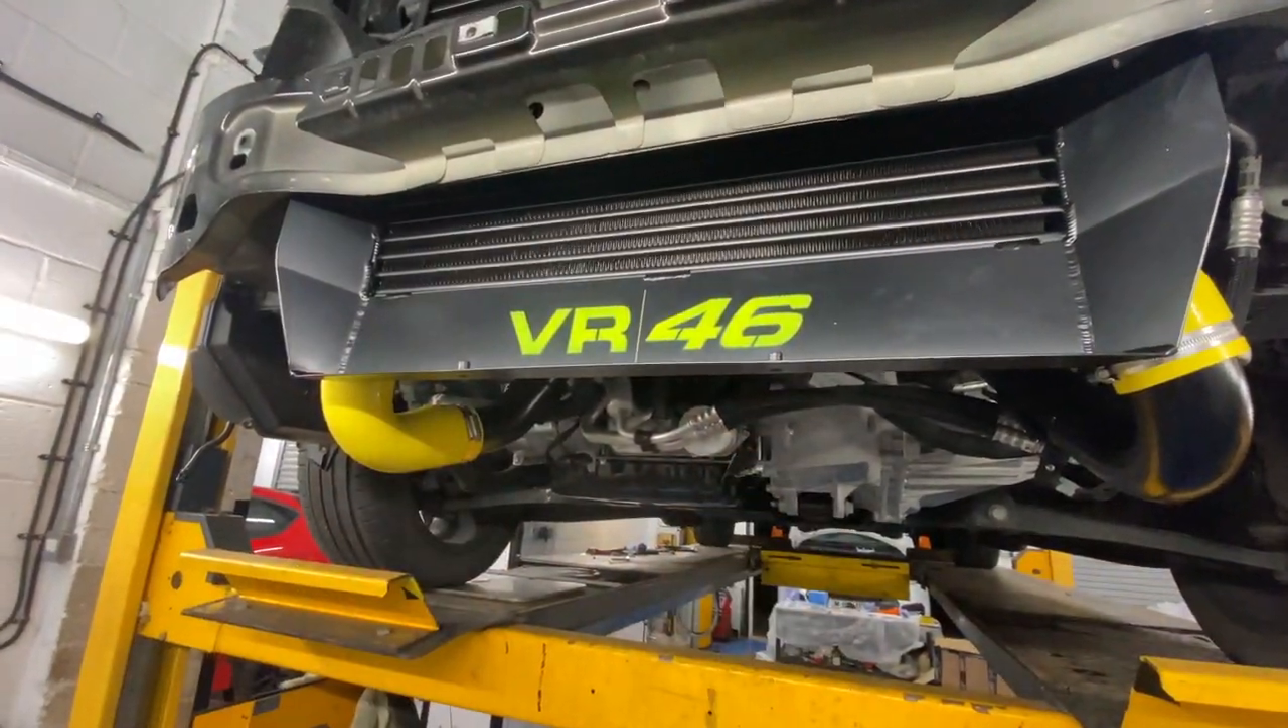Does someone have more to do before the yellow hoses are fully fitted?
No.